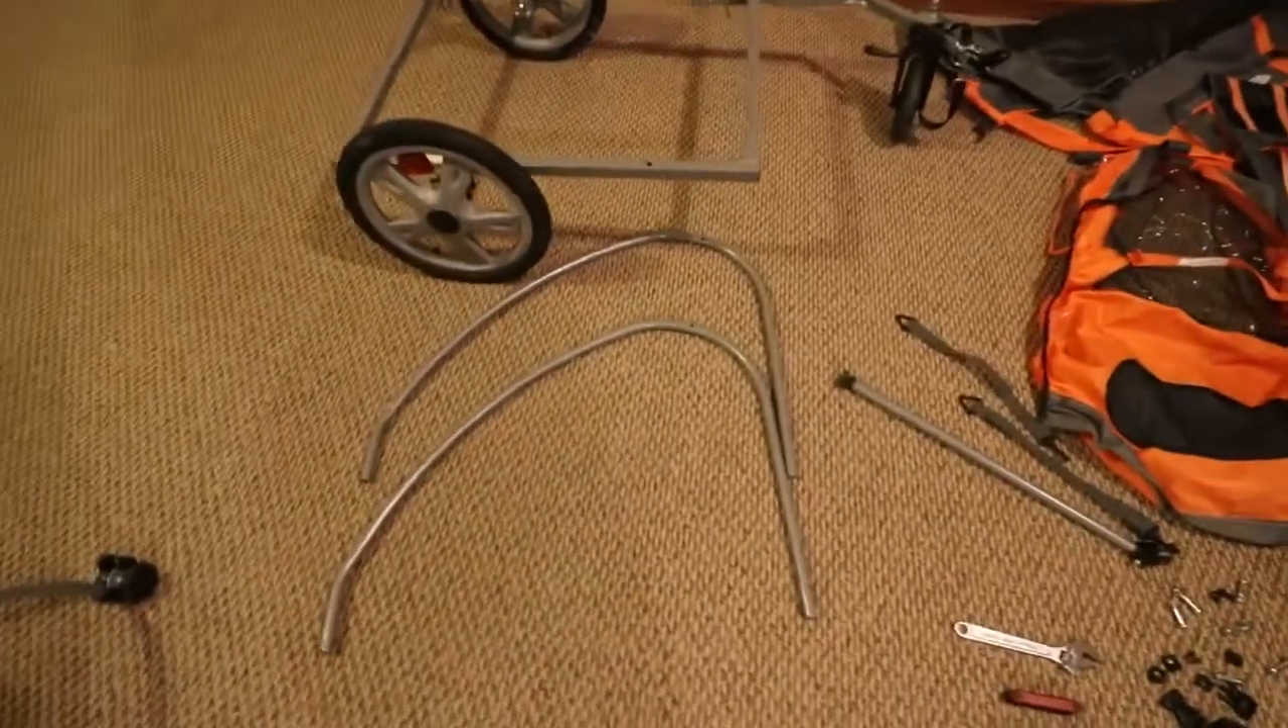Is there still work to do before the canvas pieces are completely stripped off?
No.